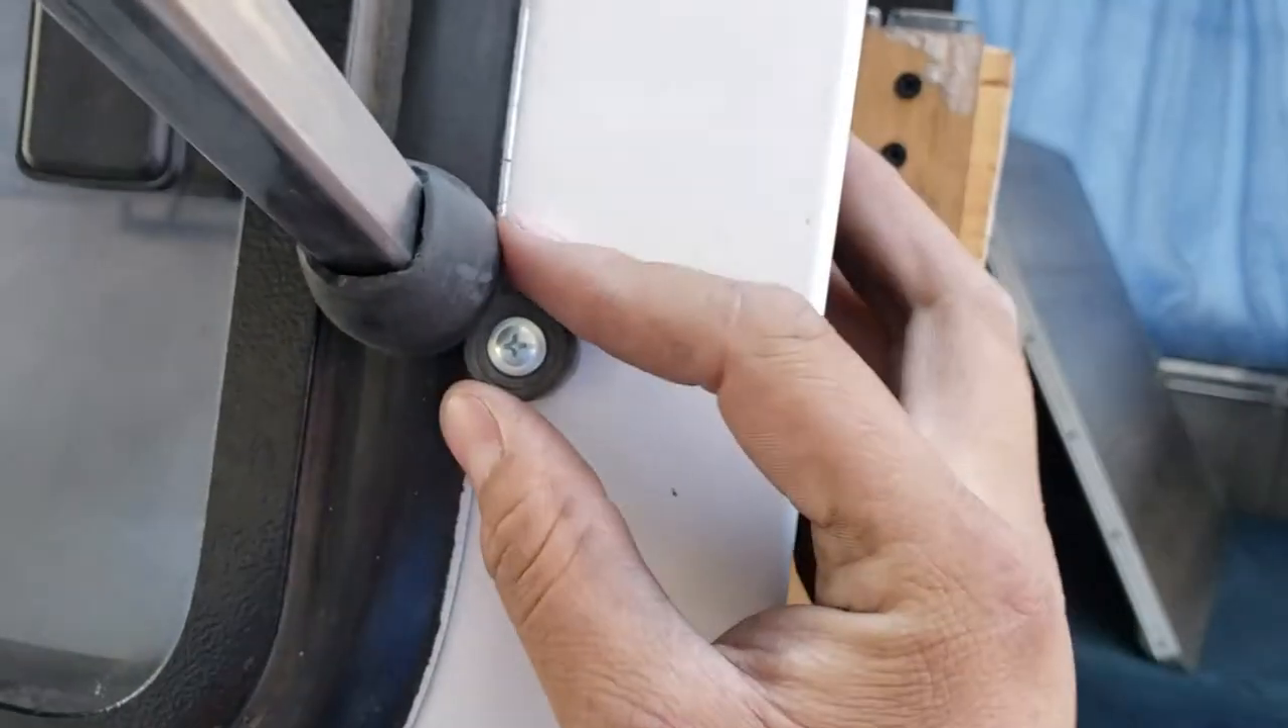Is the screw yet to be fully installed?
No.